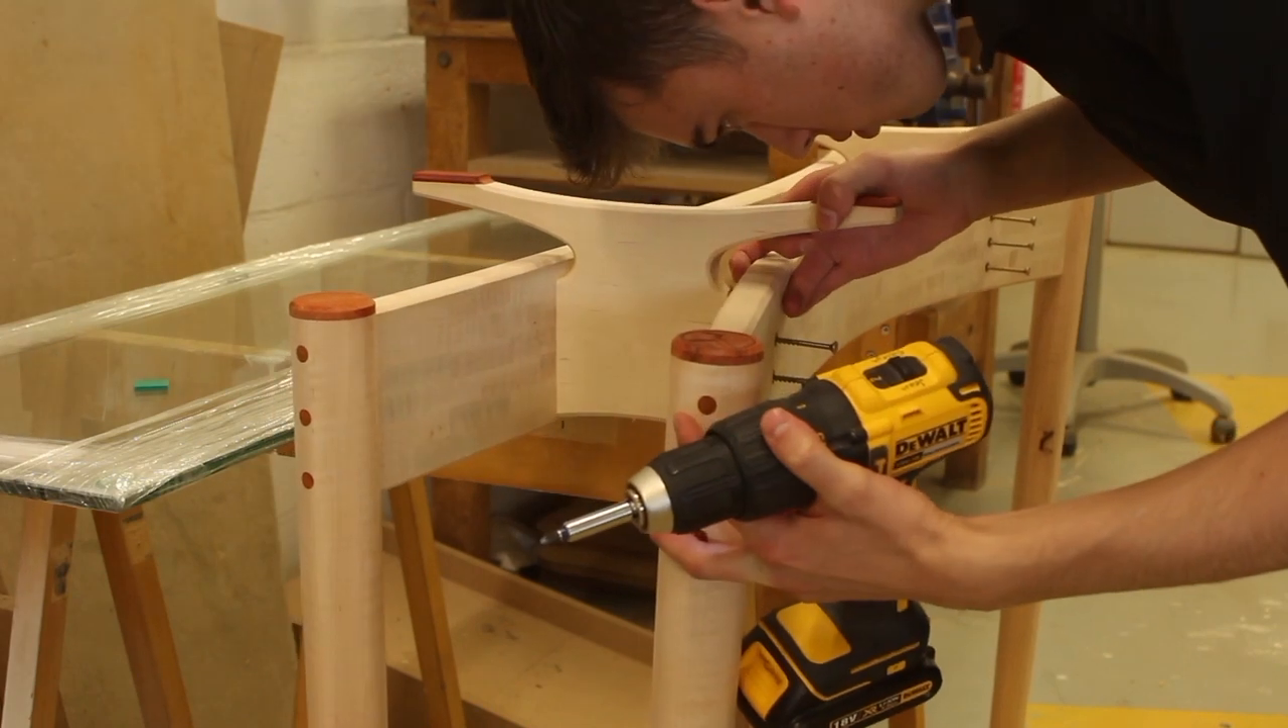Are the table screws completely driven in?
No.